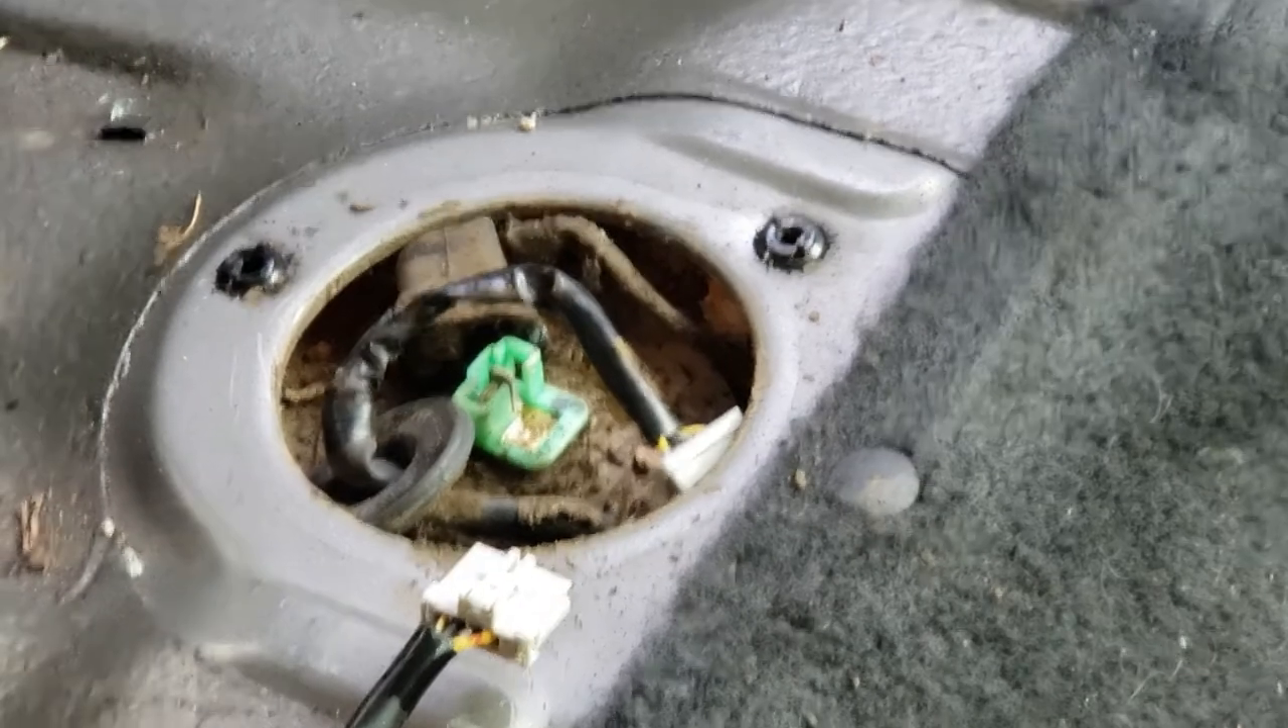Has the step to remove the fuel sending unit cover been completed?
Yes.